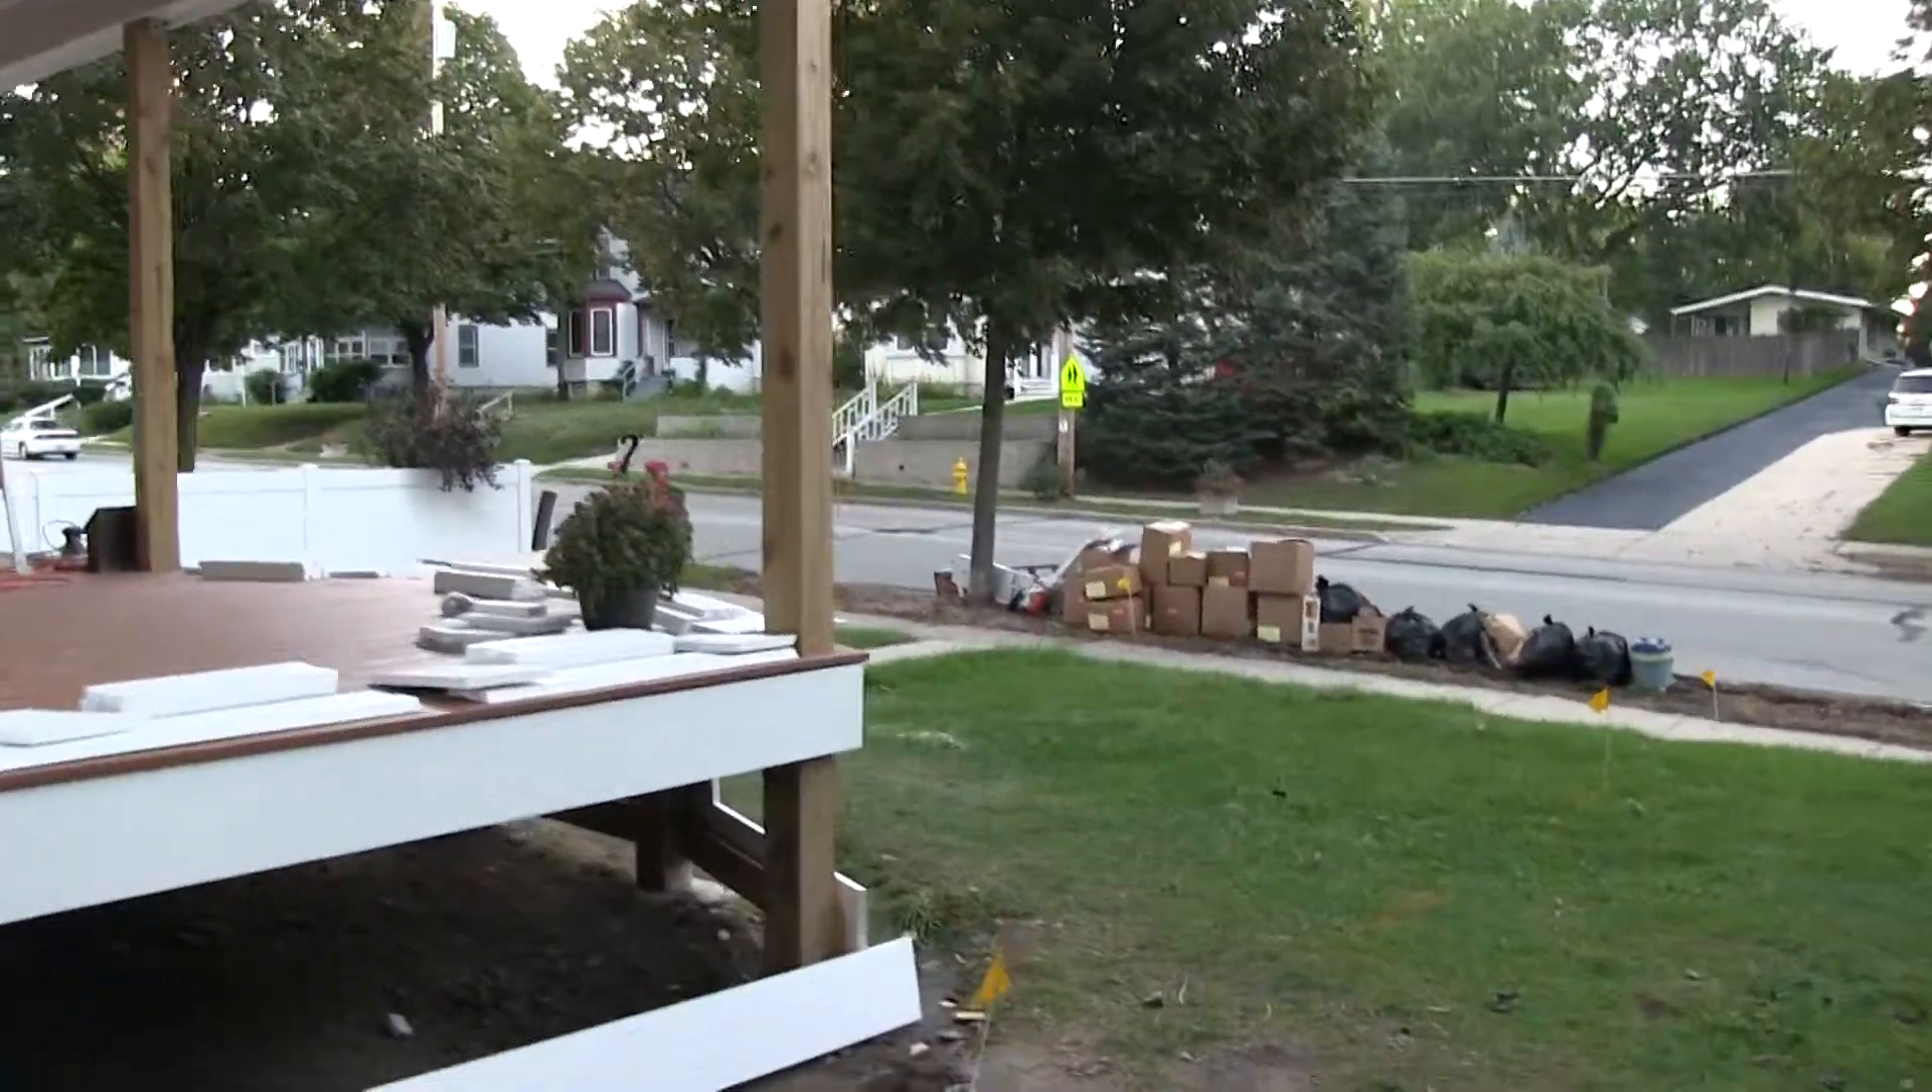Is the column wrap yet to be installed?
Yes.